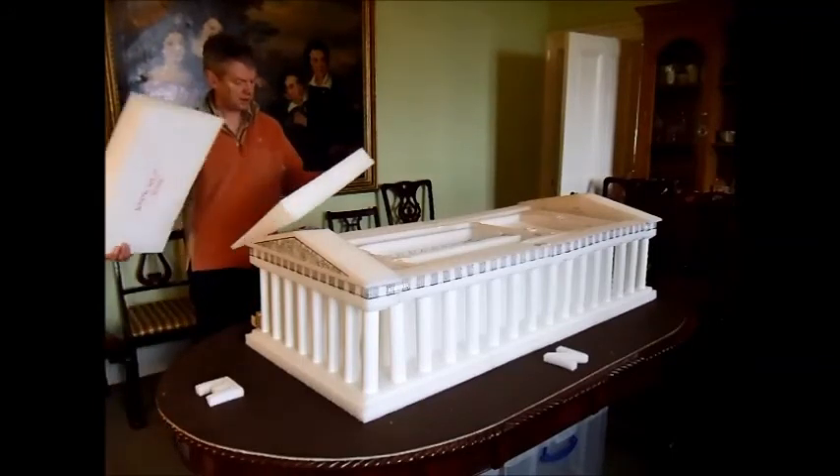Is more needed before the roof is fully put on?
Yes.